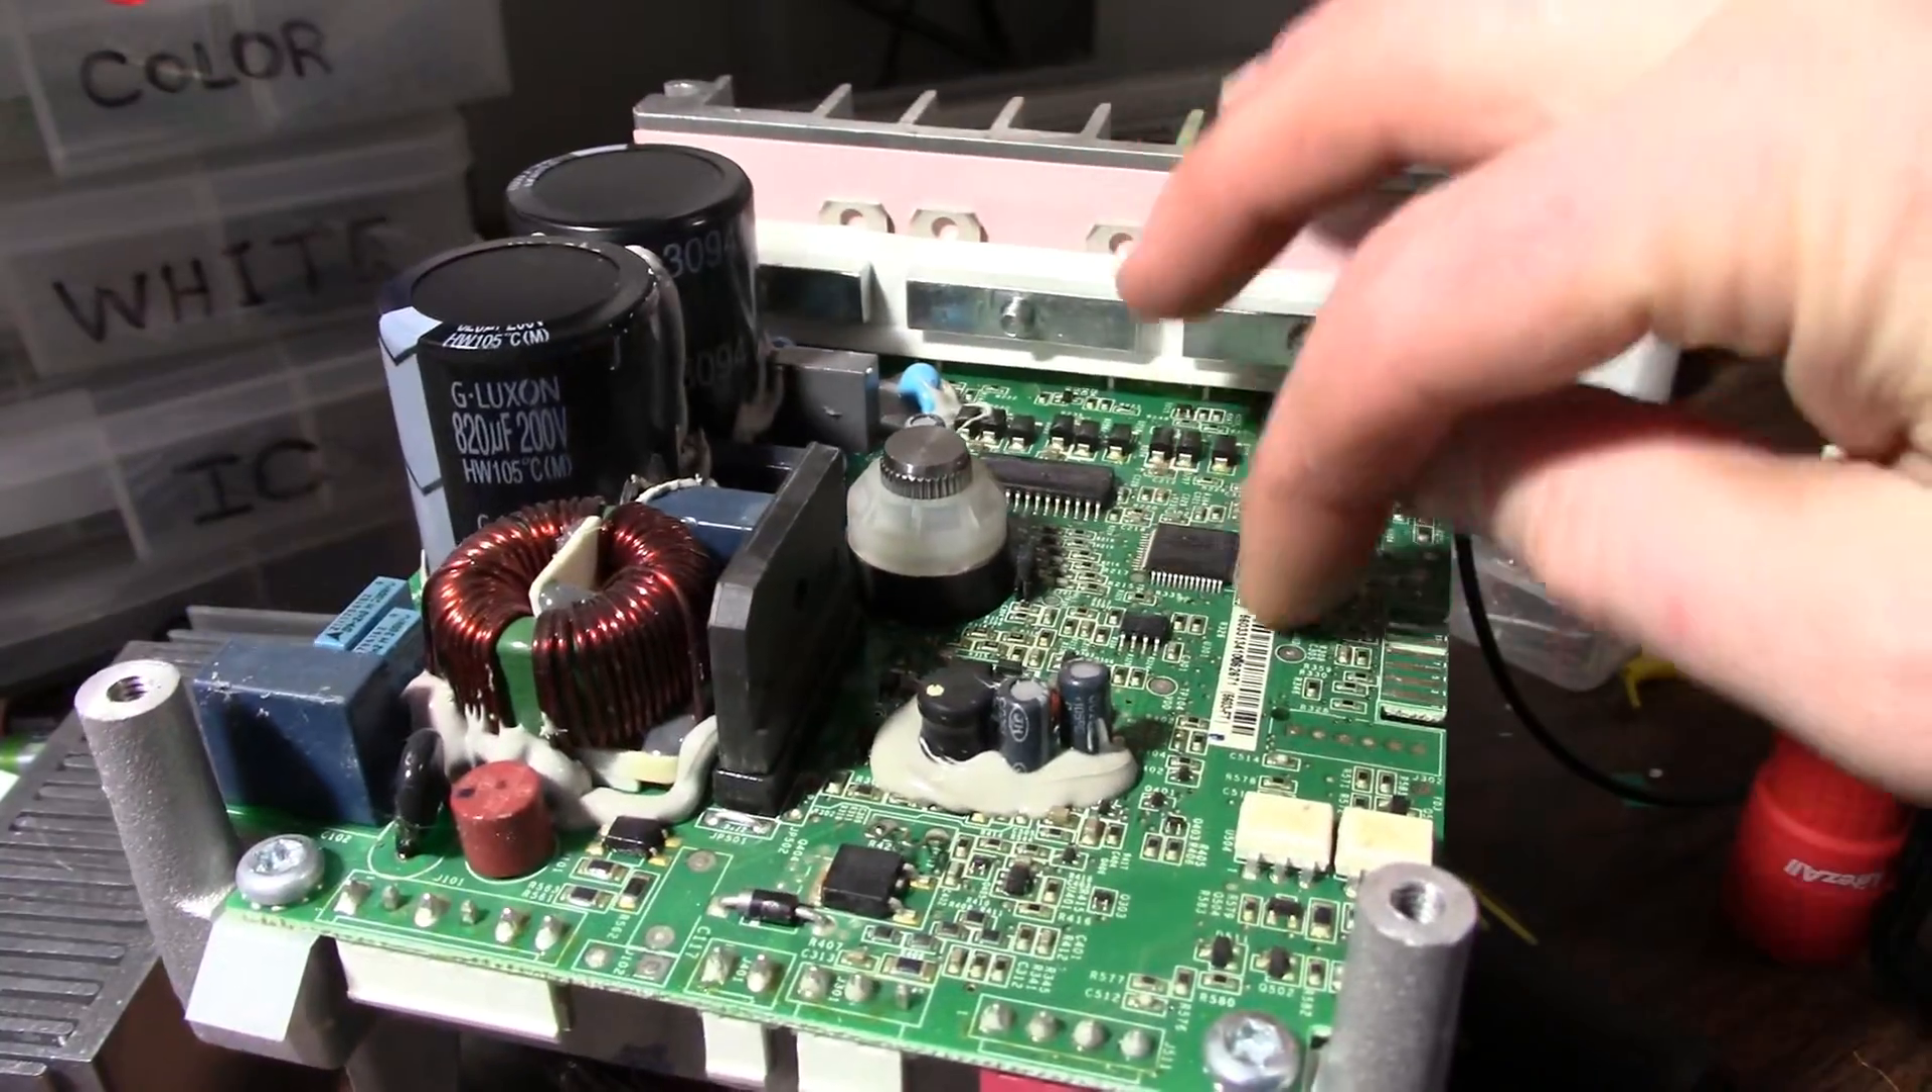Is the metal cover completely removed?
Yes.